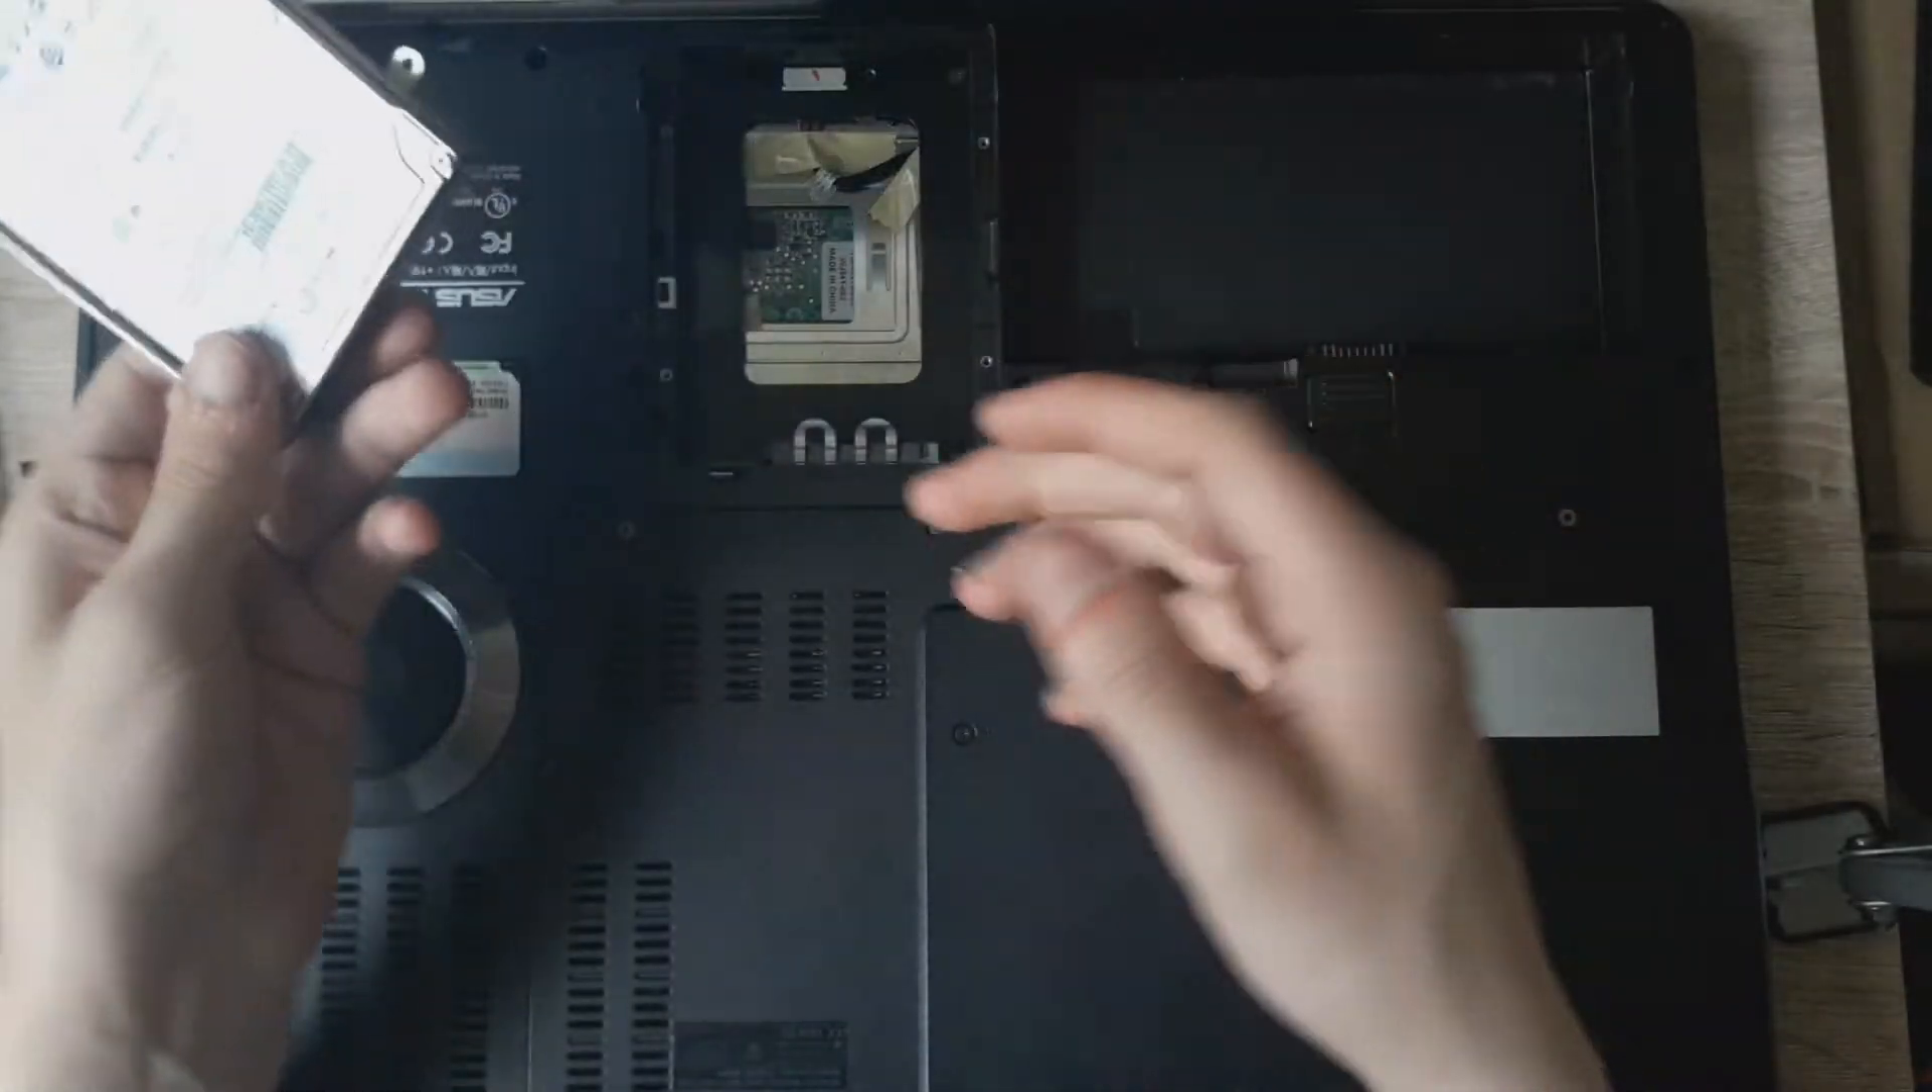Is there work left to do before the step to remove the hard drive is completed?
No.